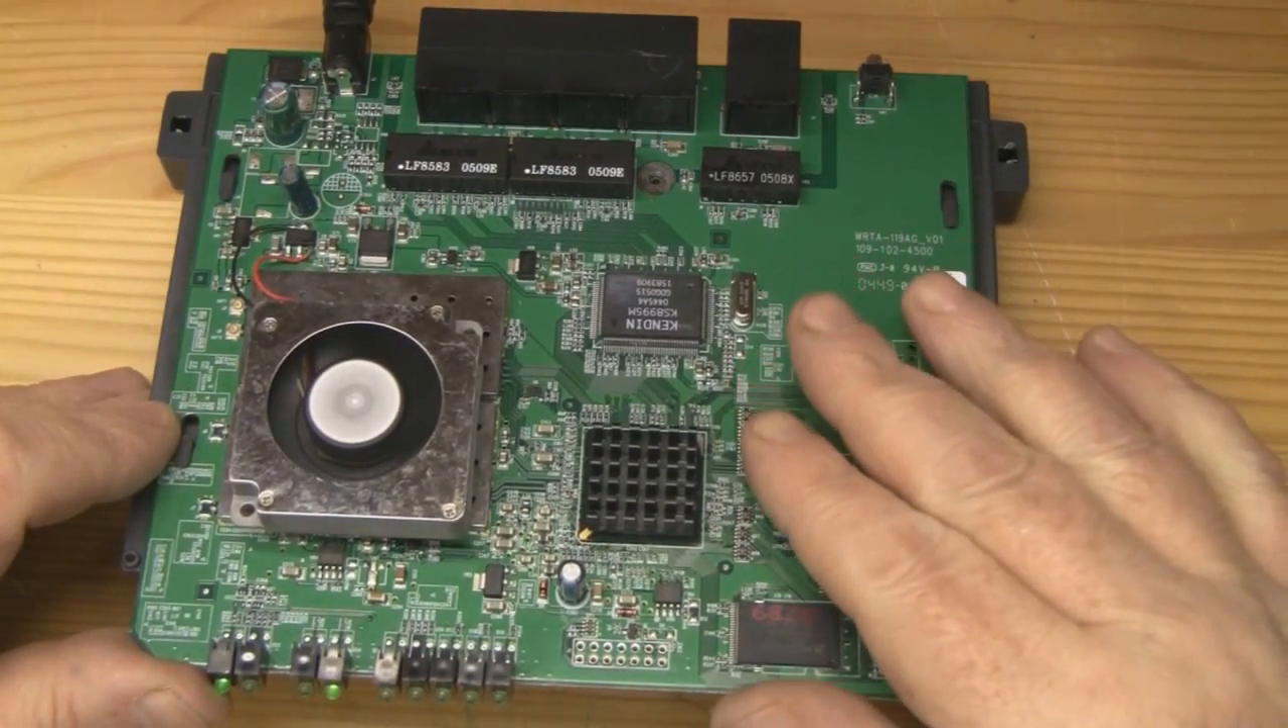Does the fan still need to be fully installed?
No.